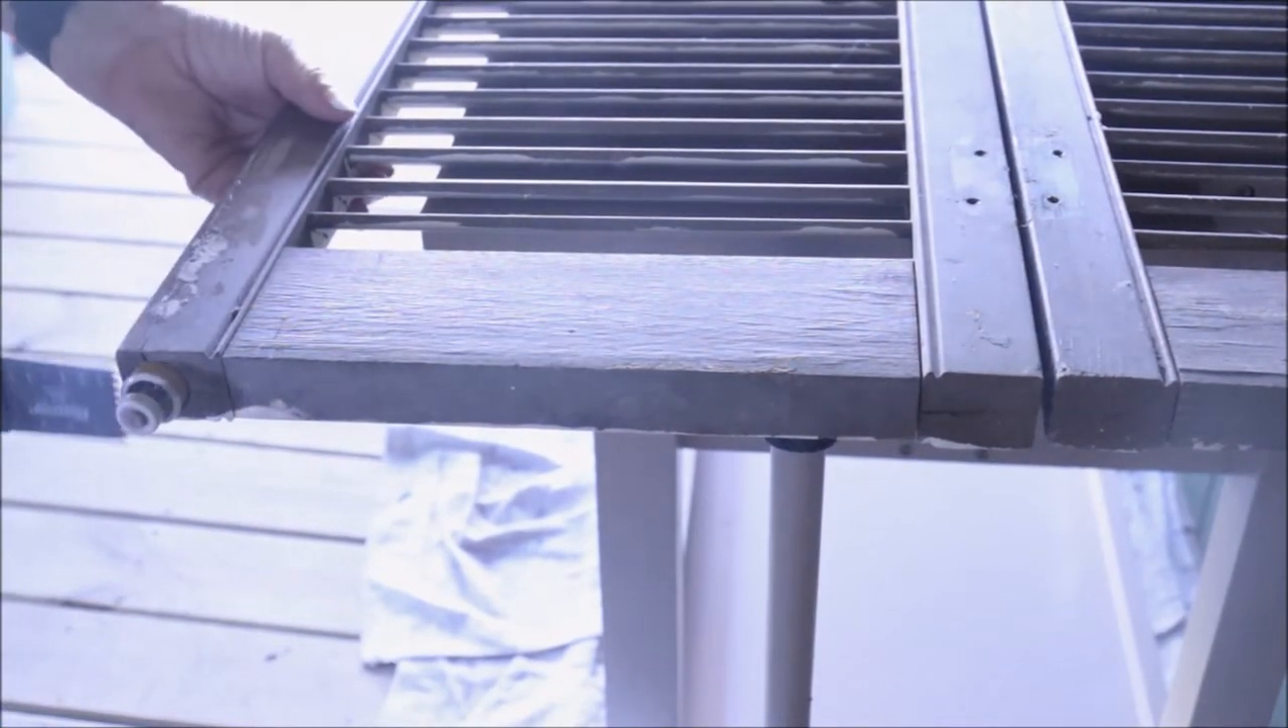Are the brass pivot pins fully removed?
No.